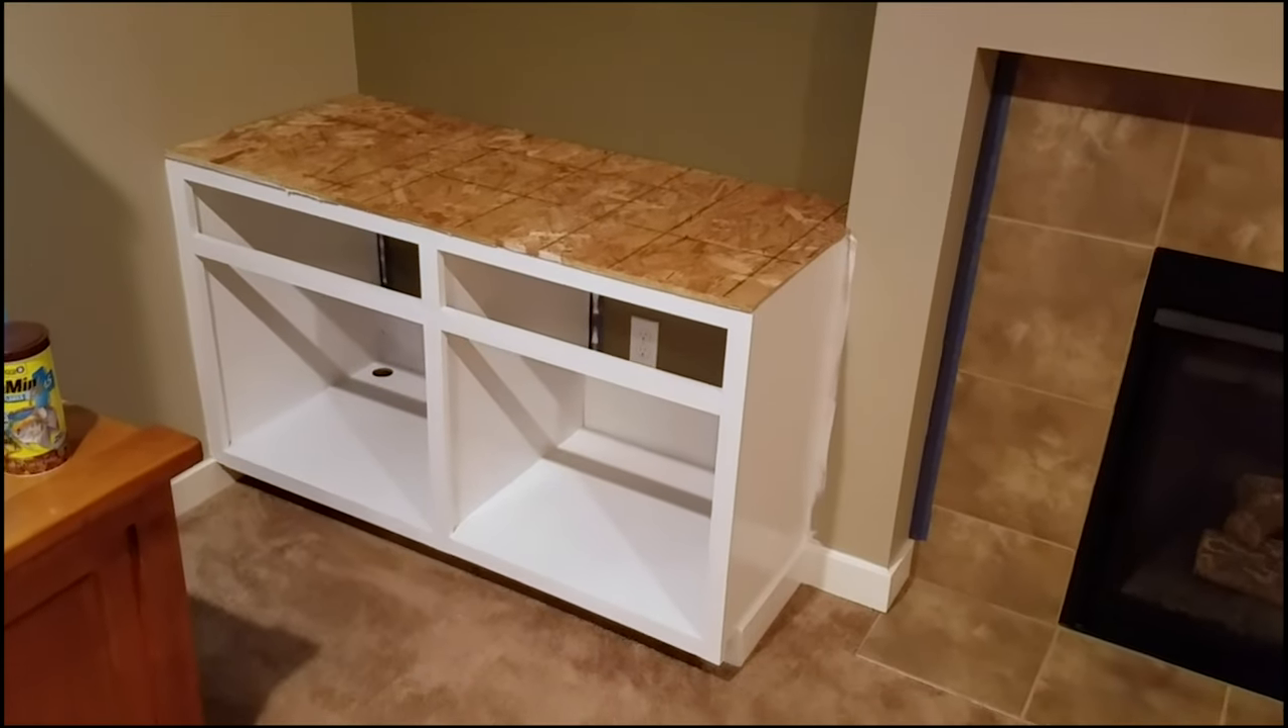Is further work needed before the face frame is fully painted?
No.